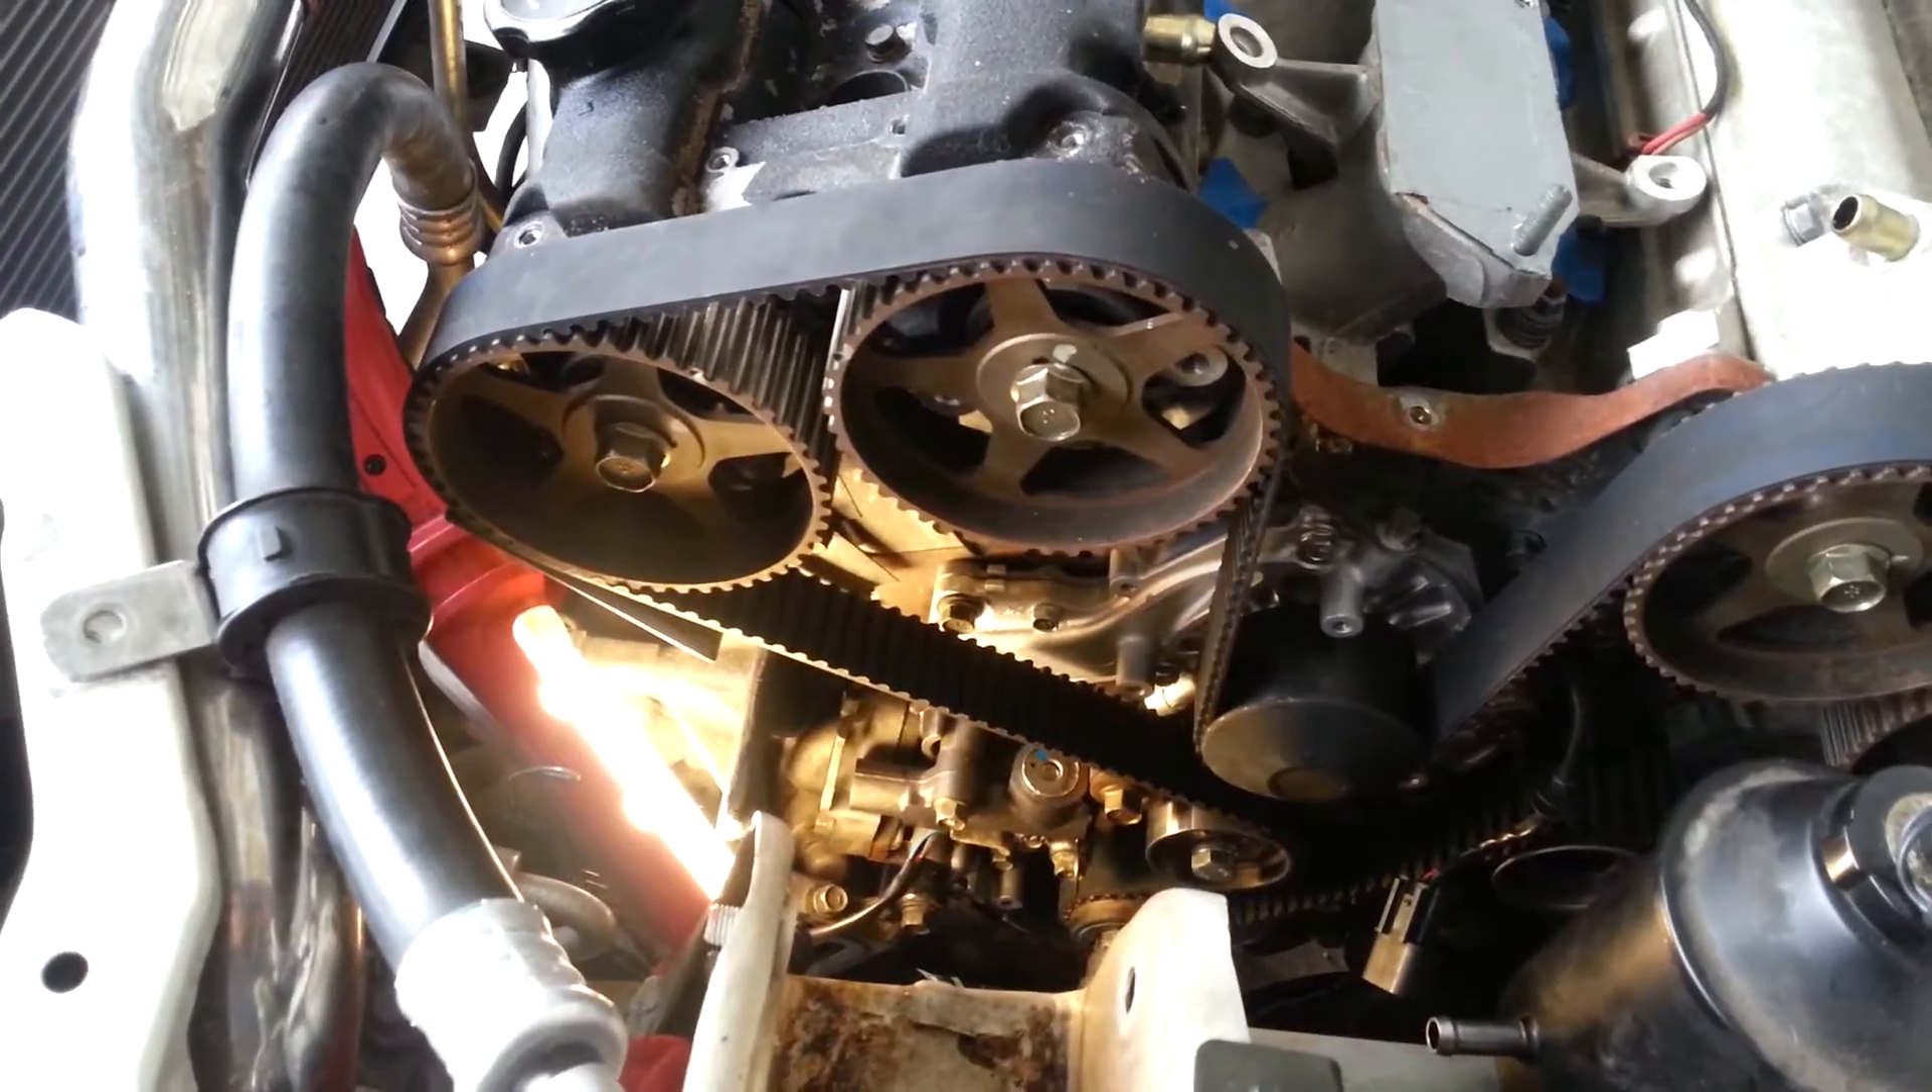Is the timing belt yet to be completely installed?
No.